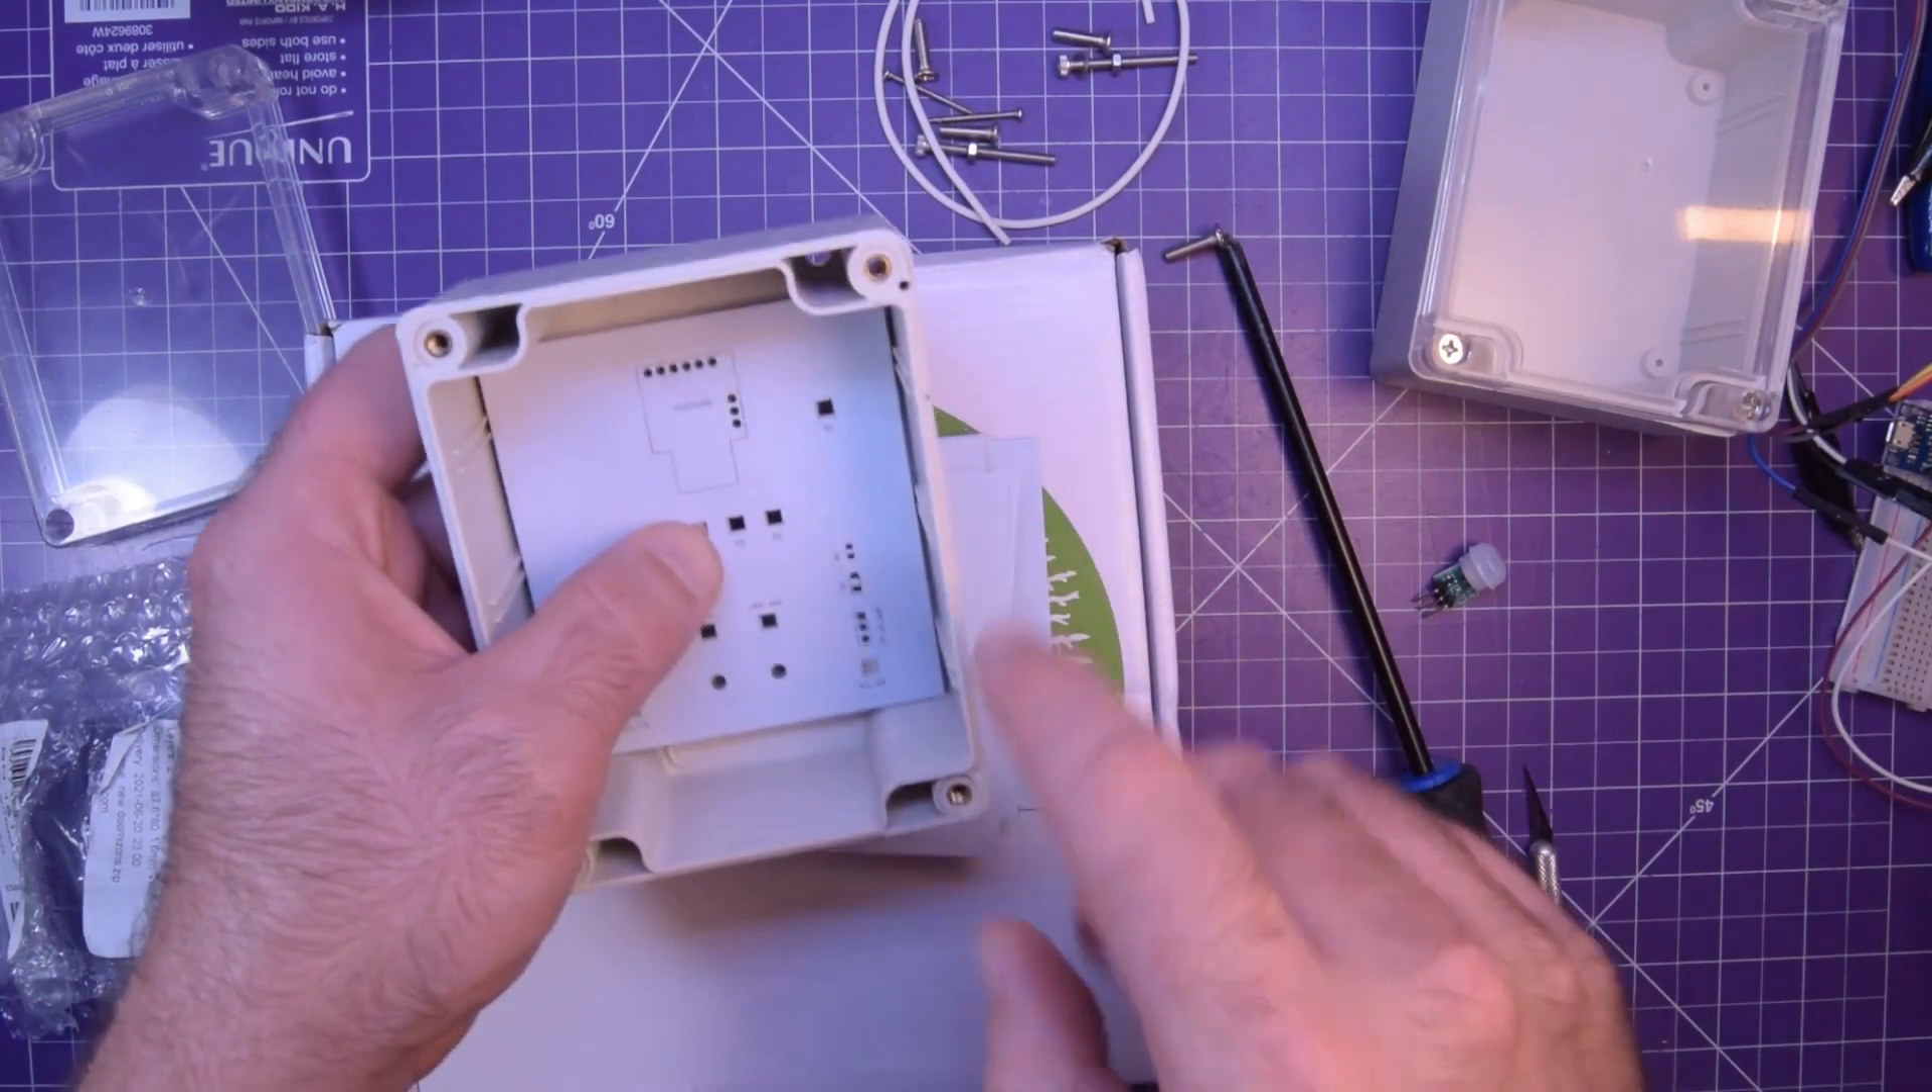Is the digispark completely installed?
No.